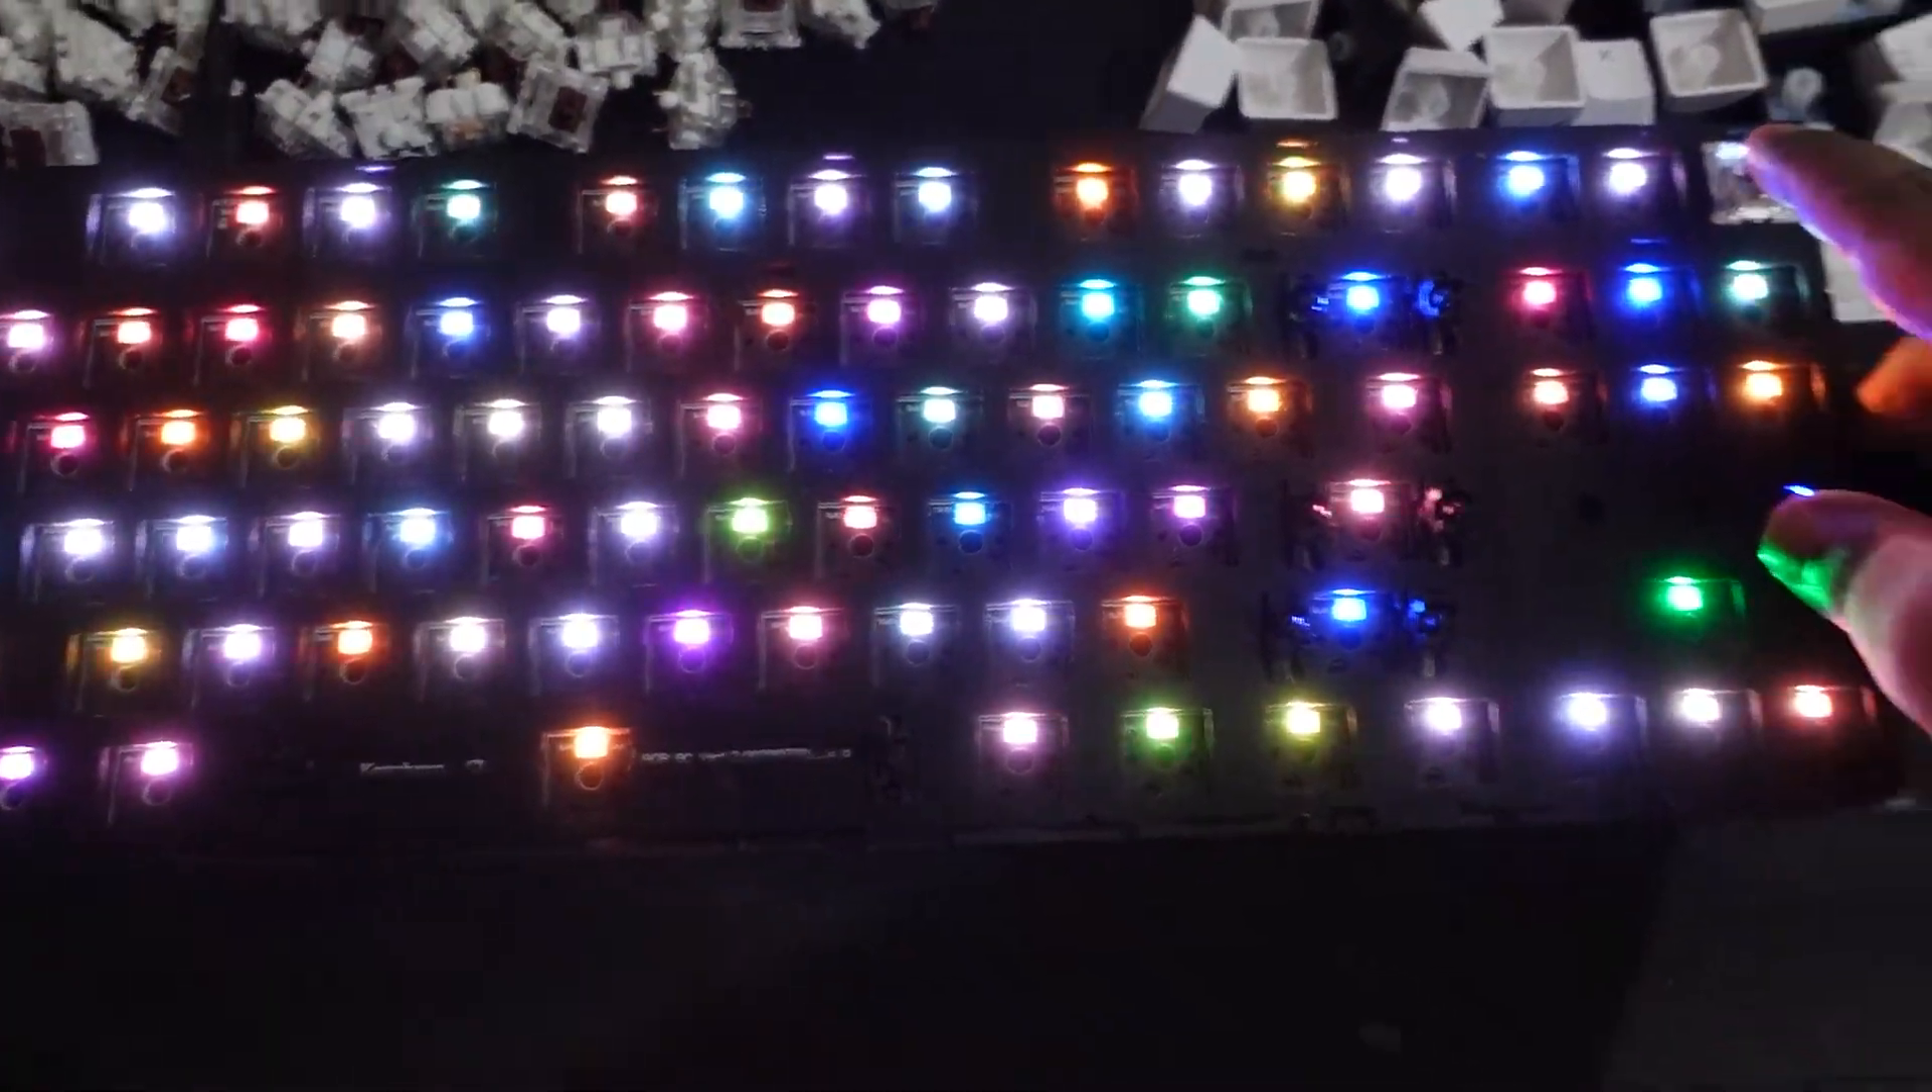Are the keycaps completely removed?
Yes.